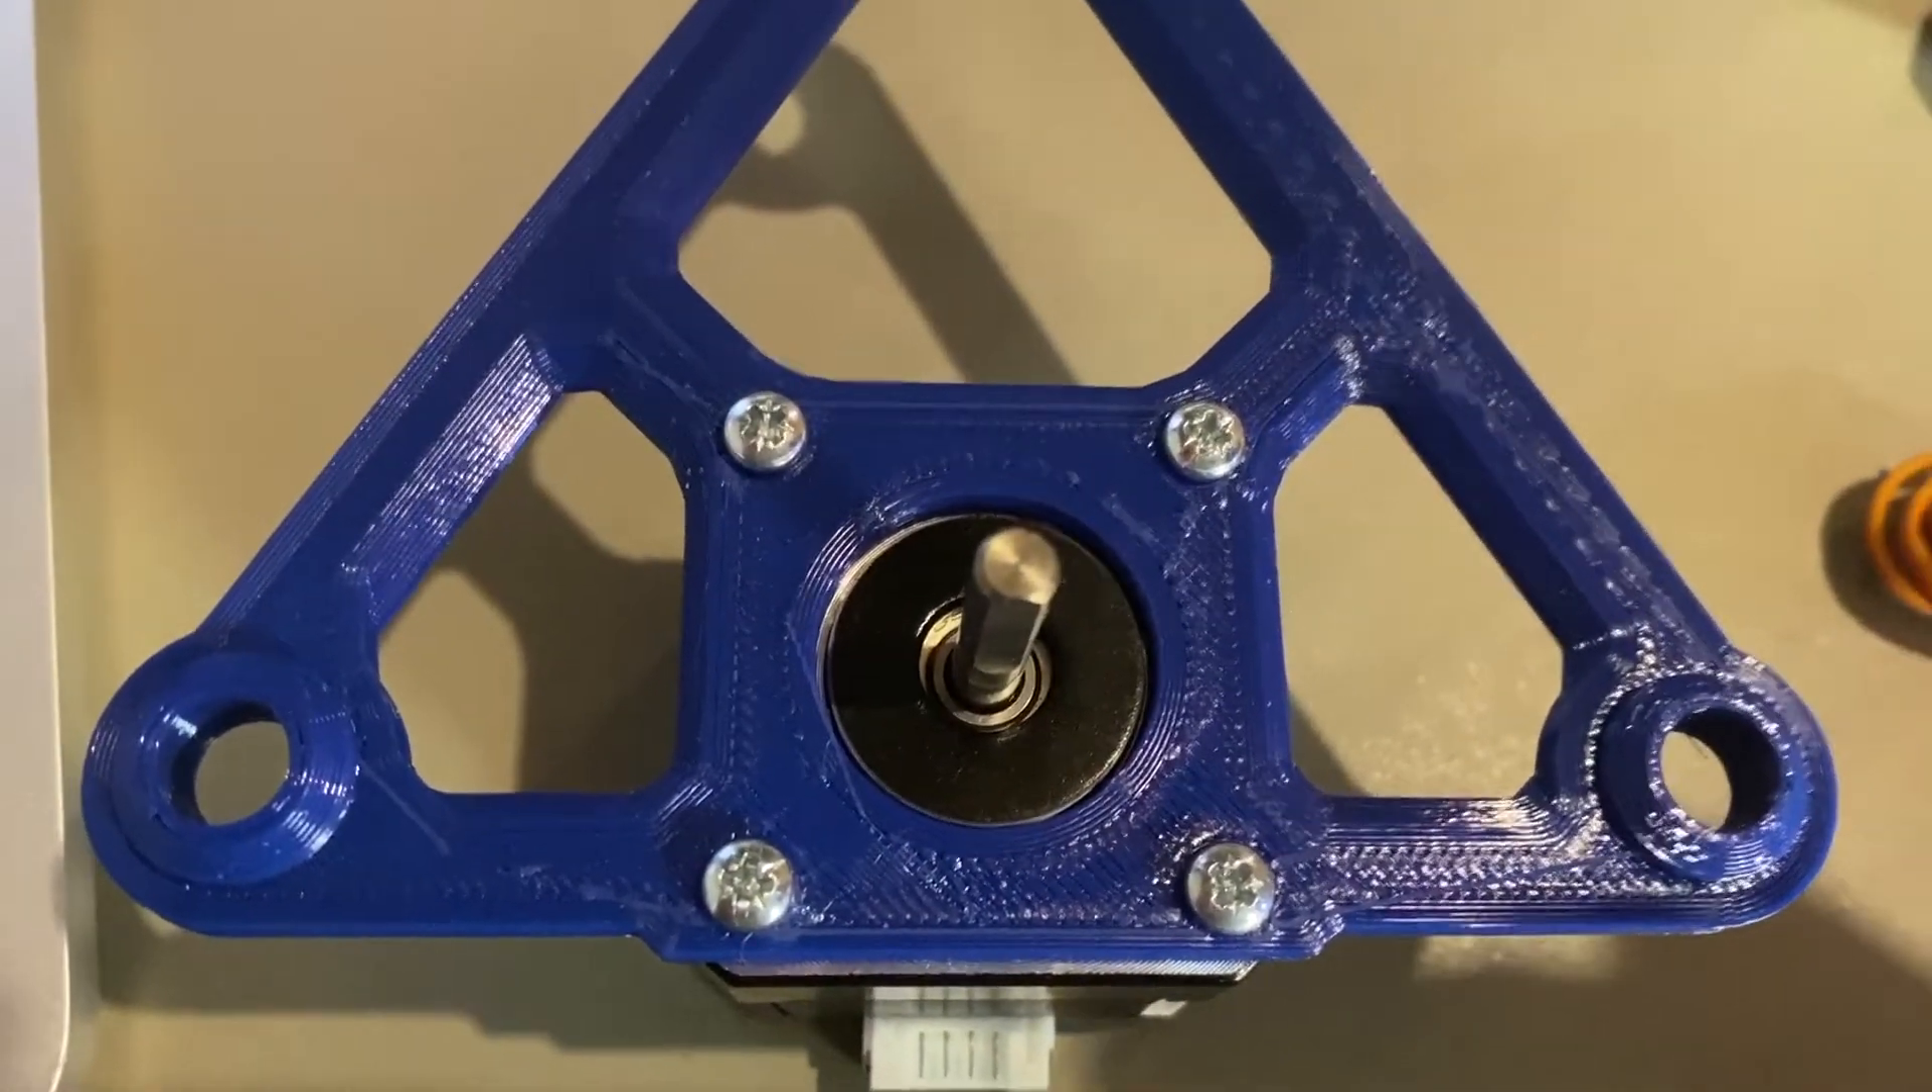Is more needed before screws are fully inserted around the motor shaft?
No.